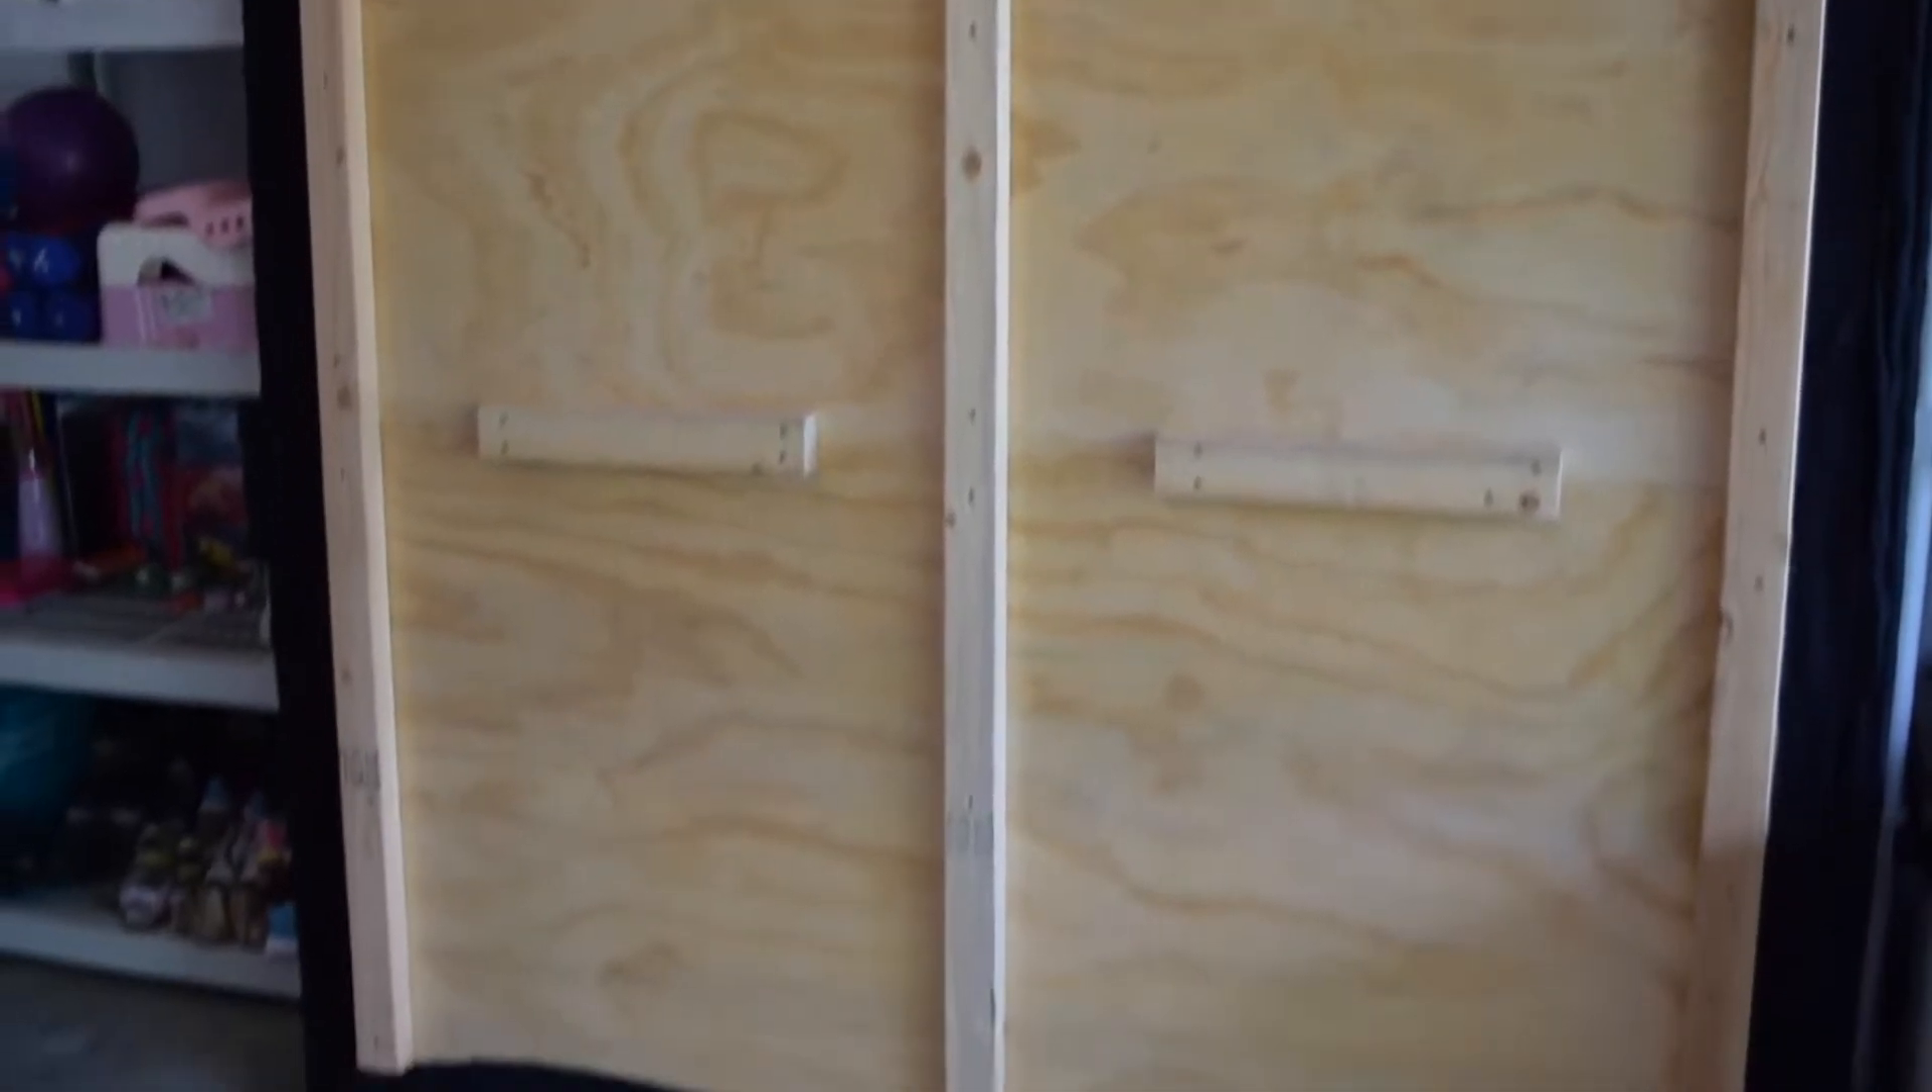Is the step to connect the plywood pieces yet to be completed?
No.